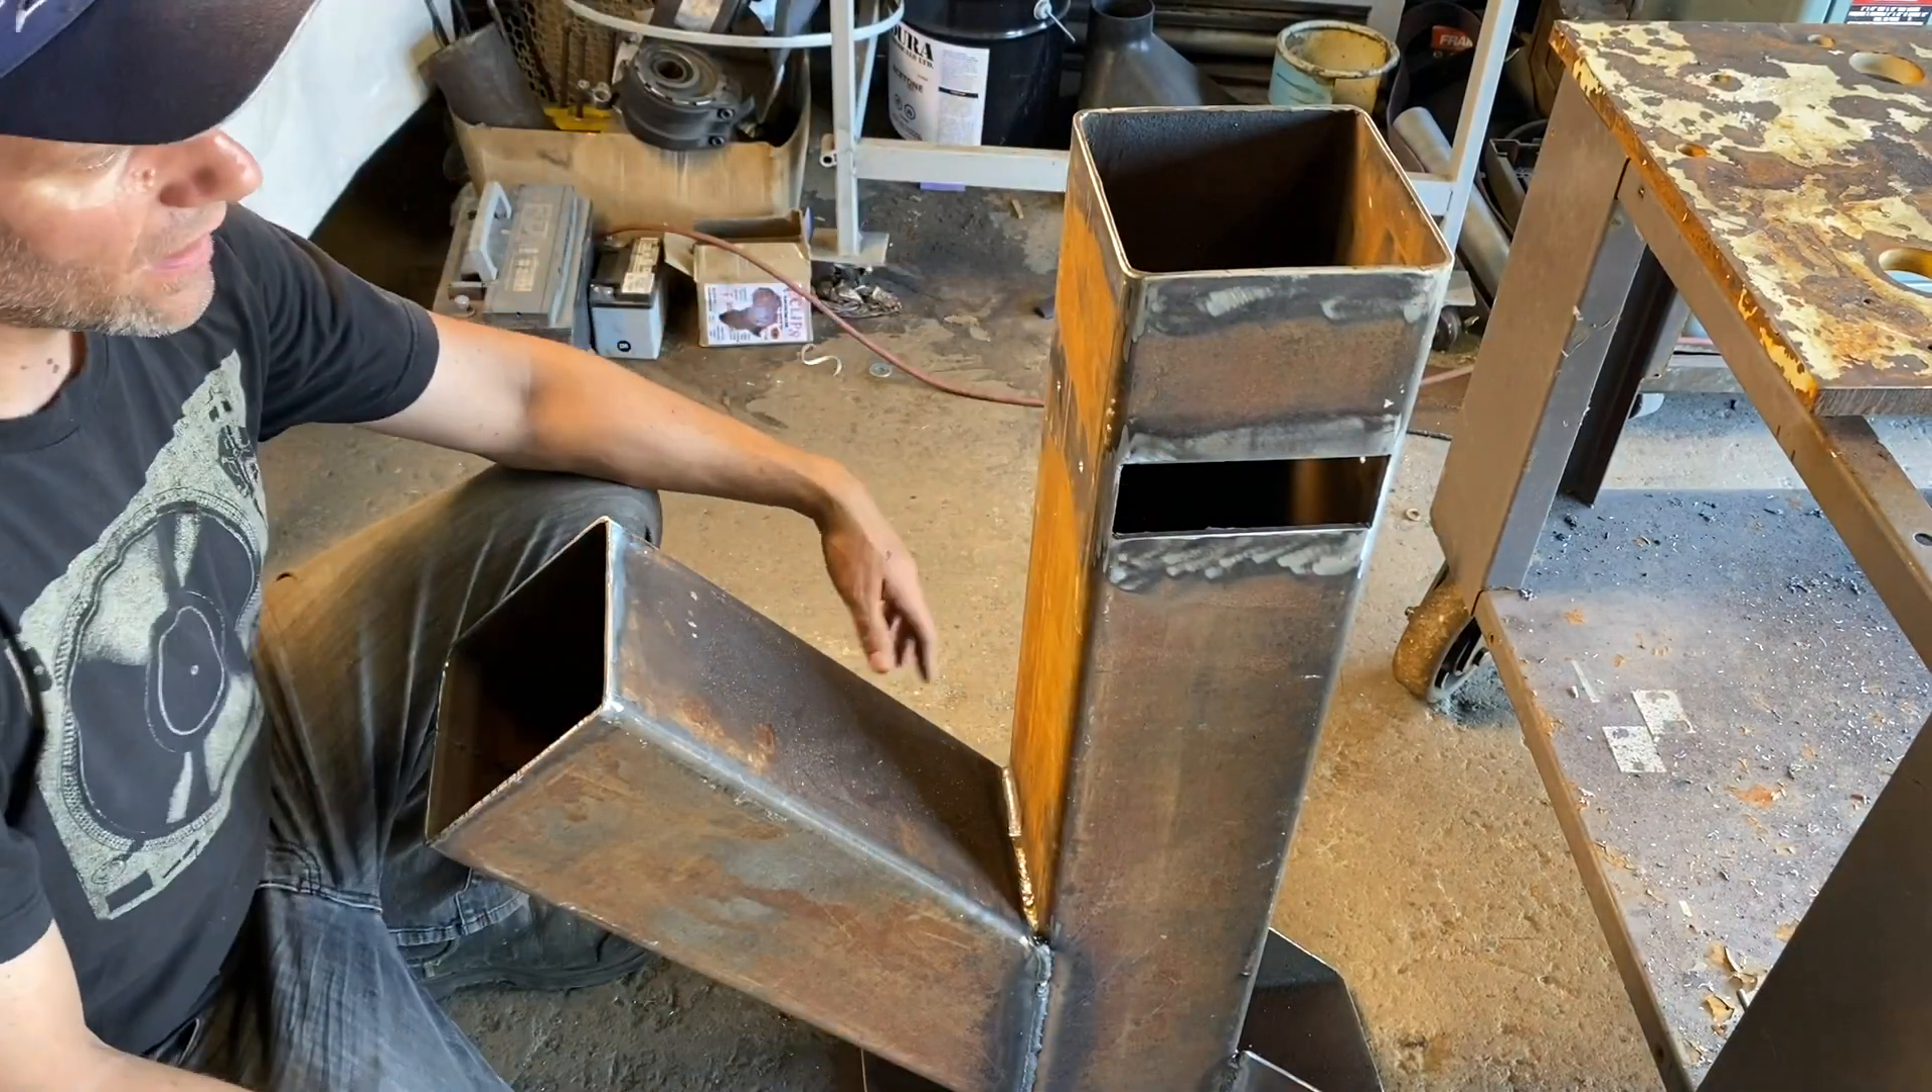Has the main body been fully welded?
Yes.